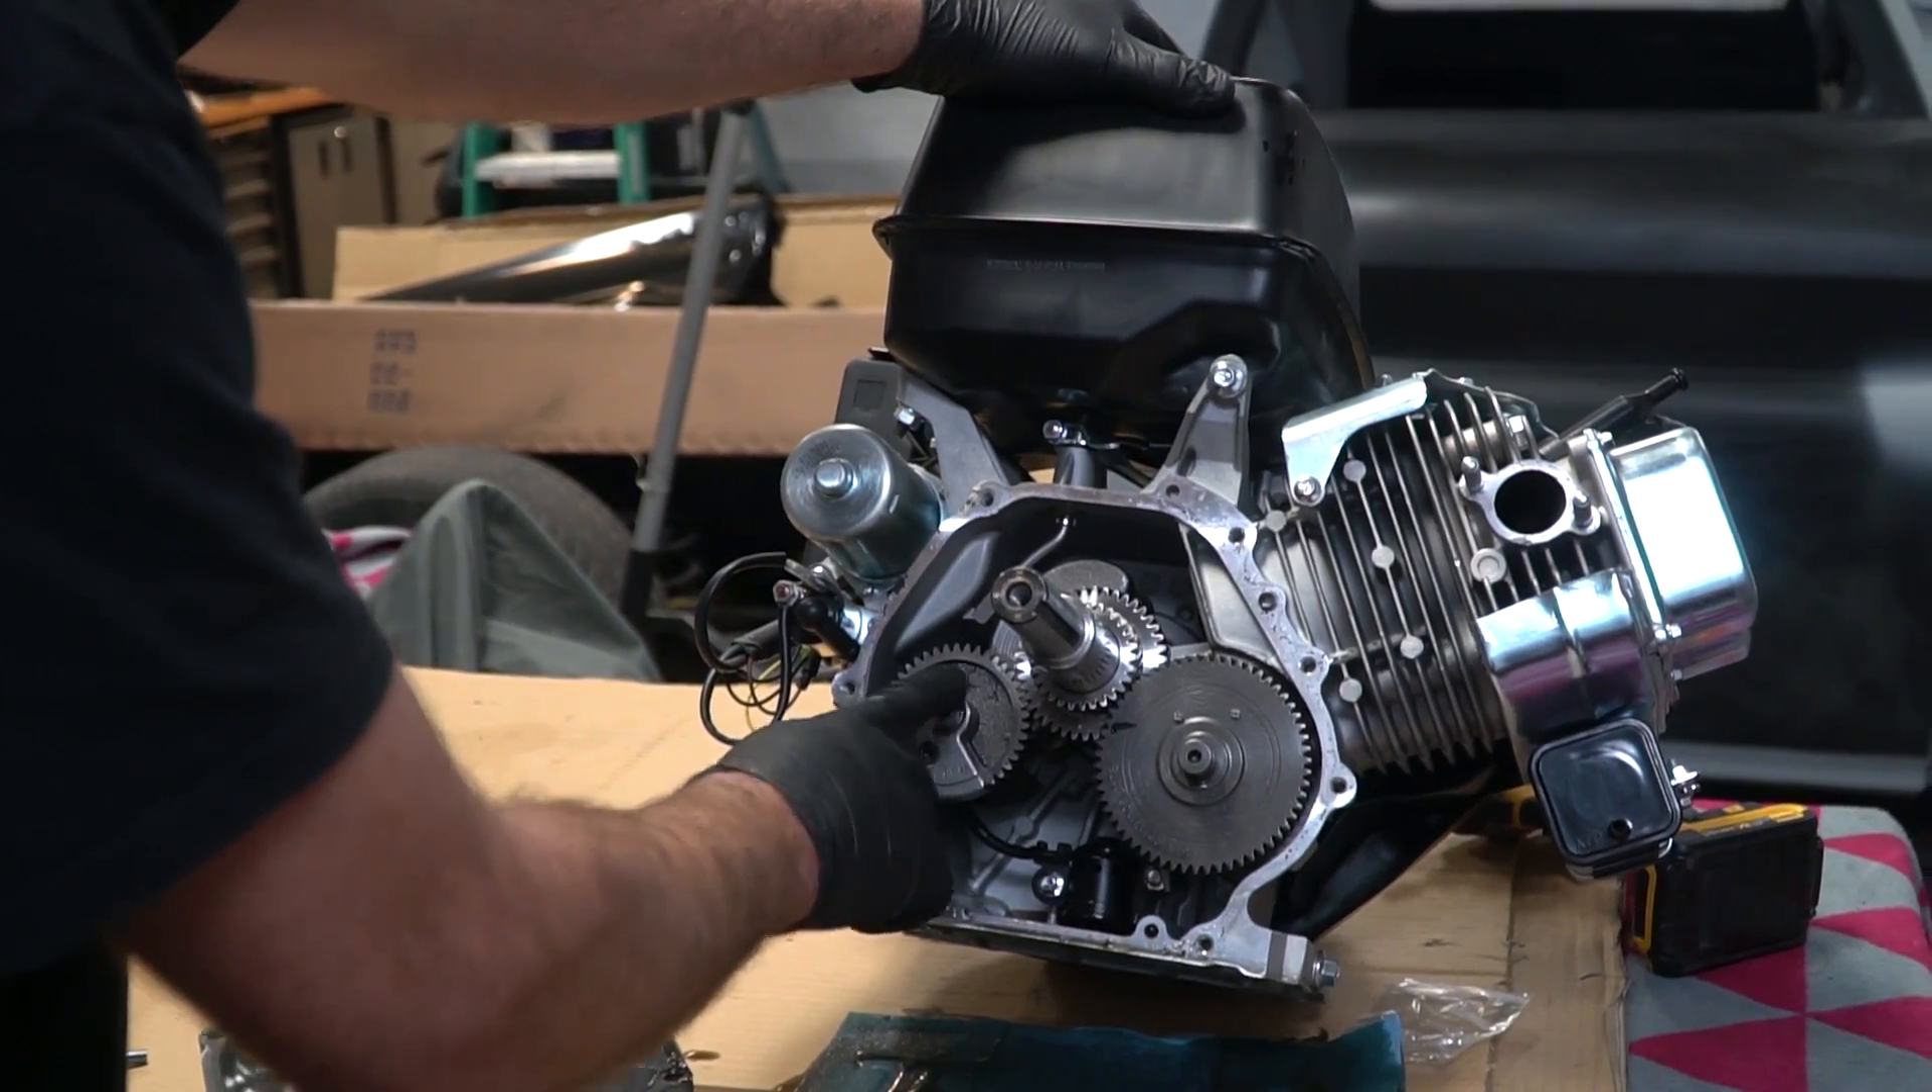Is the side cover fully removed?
Yes.